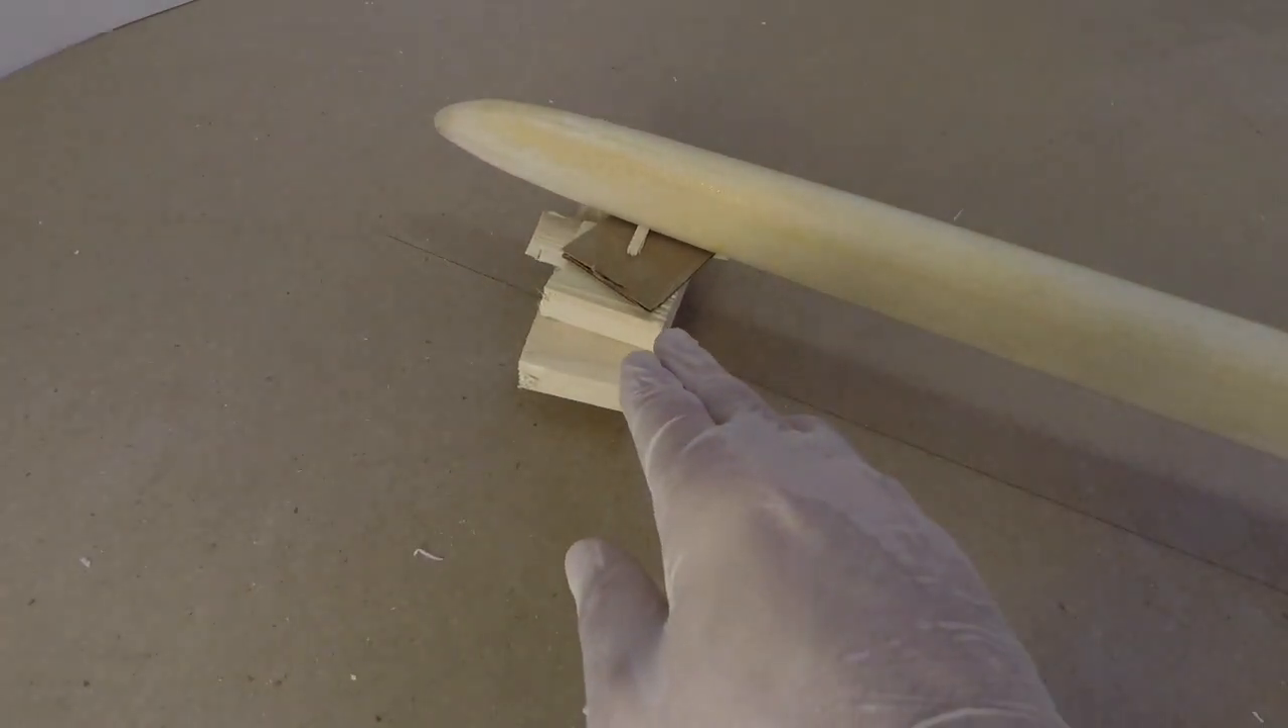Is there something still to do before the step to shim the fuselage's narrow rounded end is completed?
No.